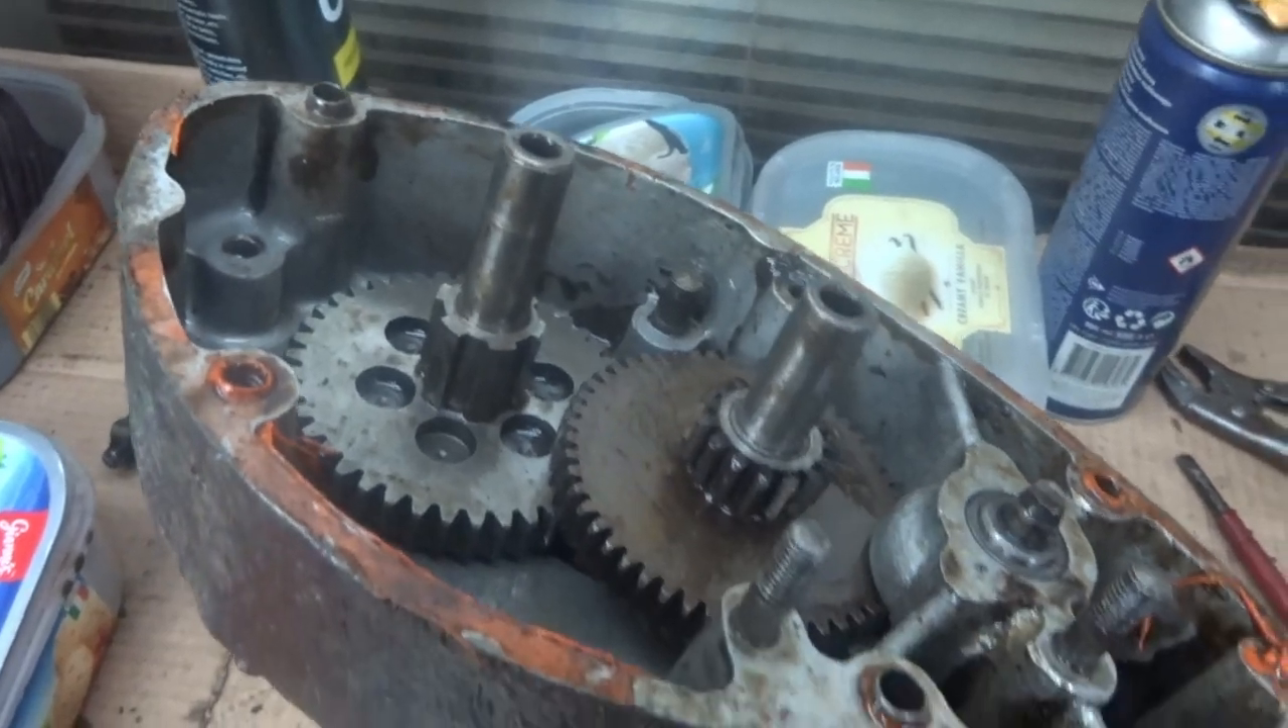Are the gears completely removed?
No.